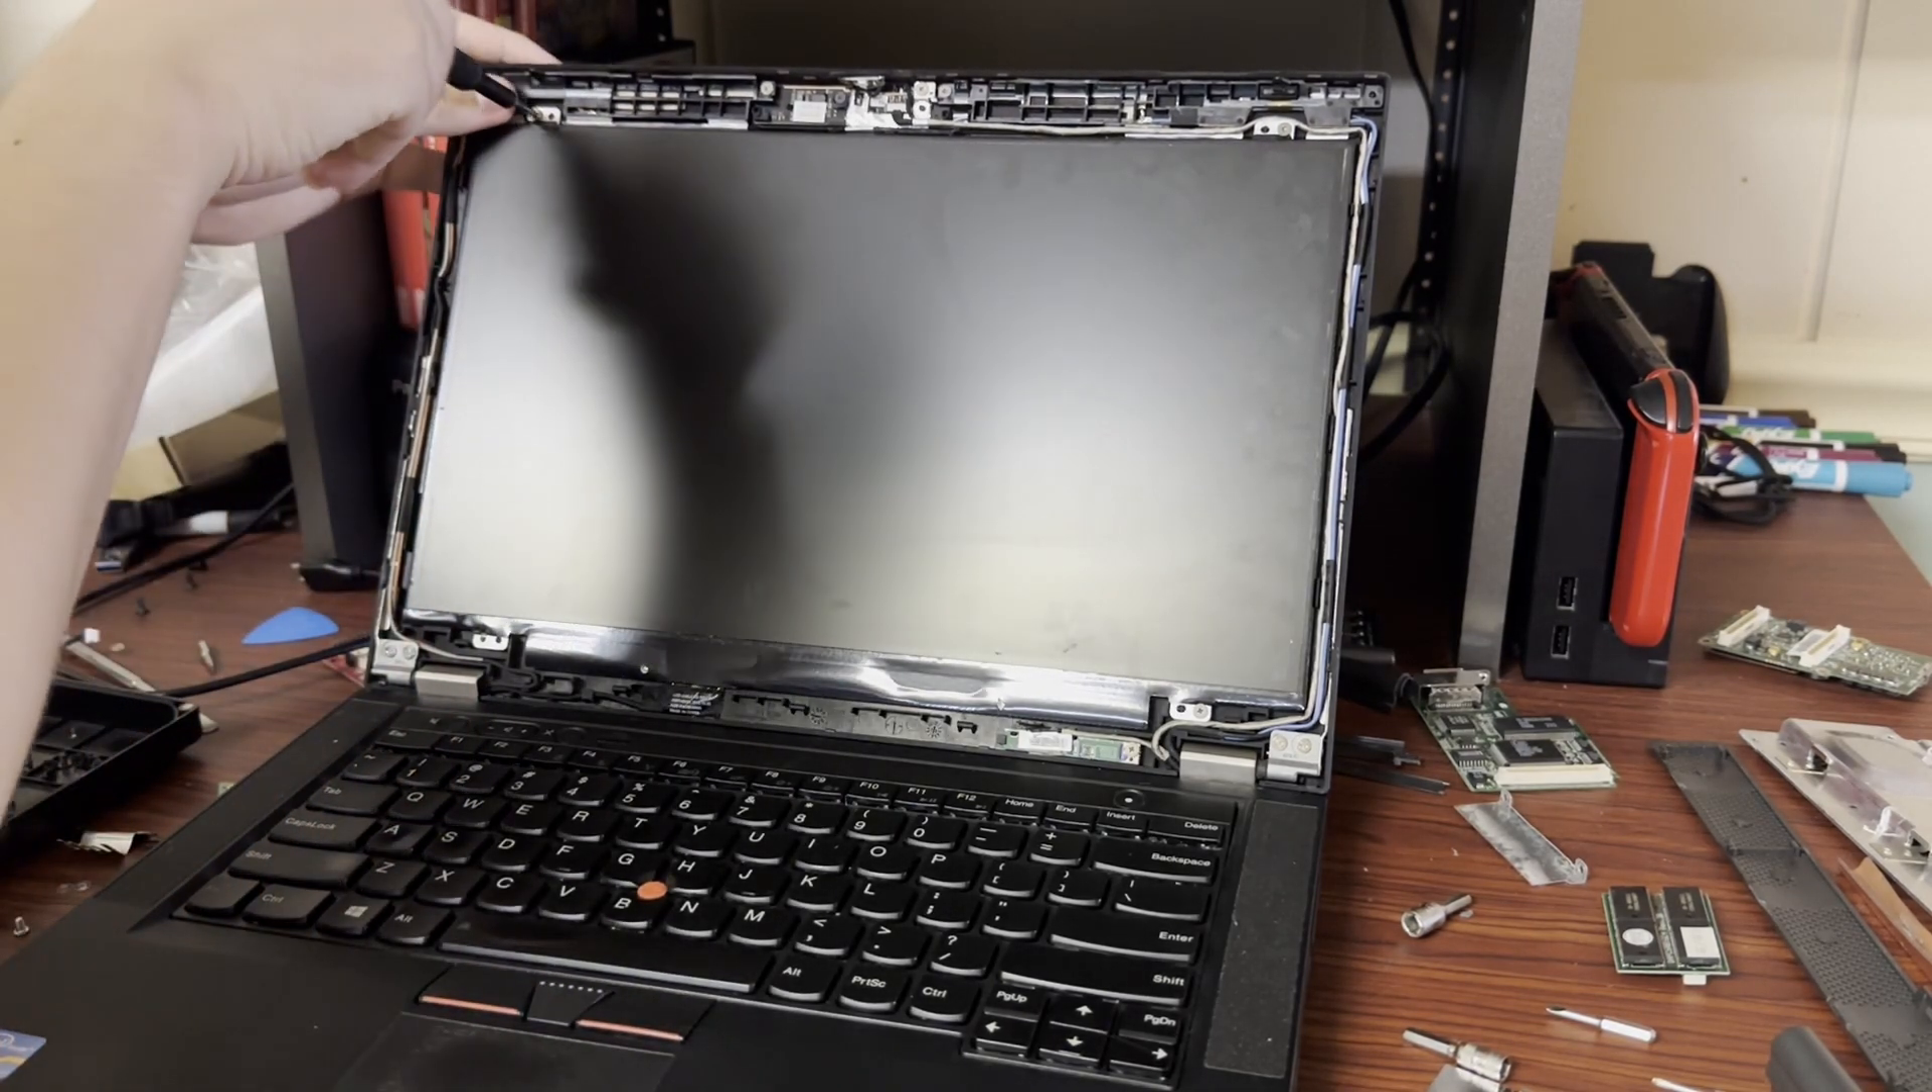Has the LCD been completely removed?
No.